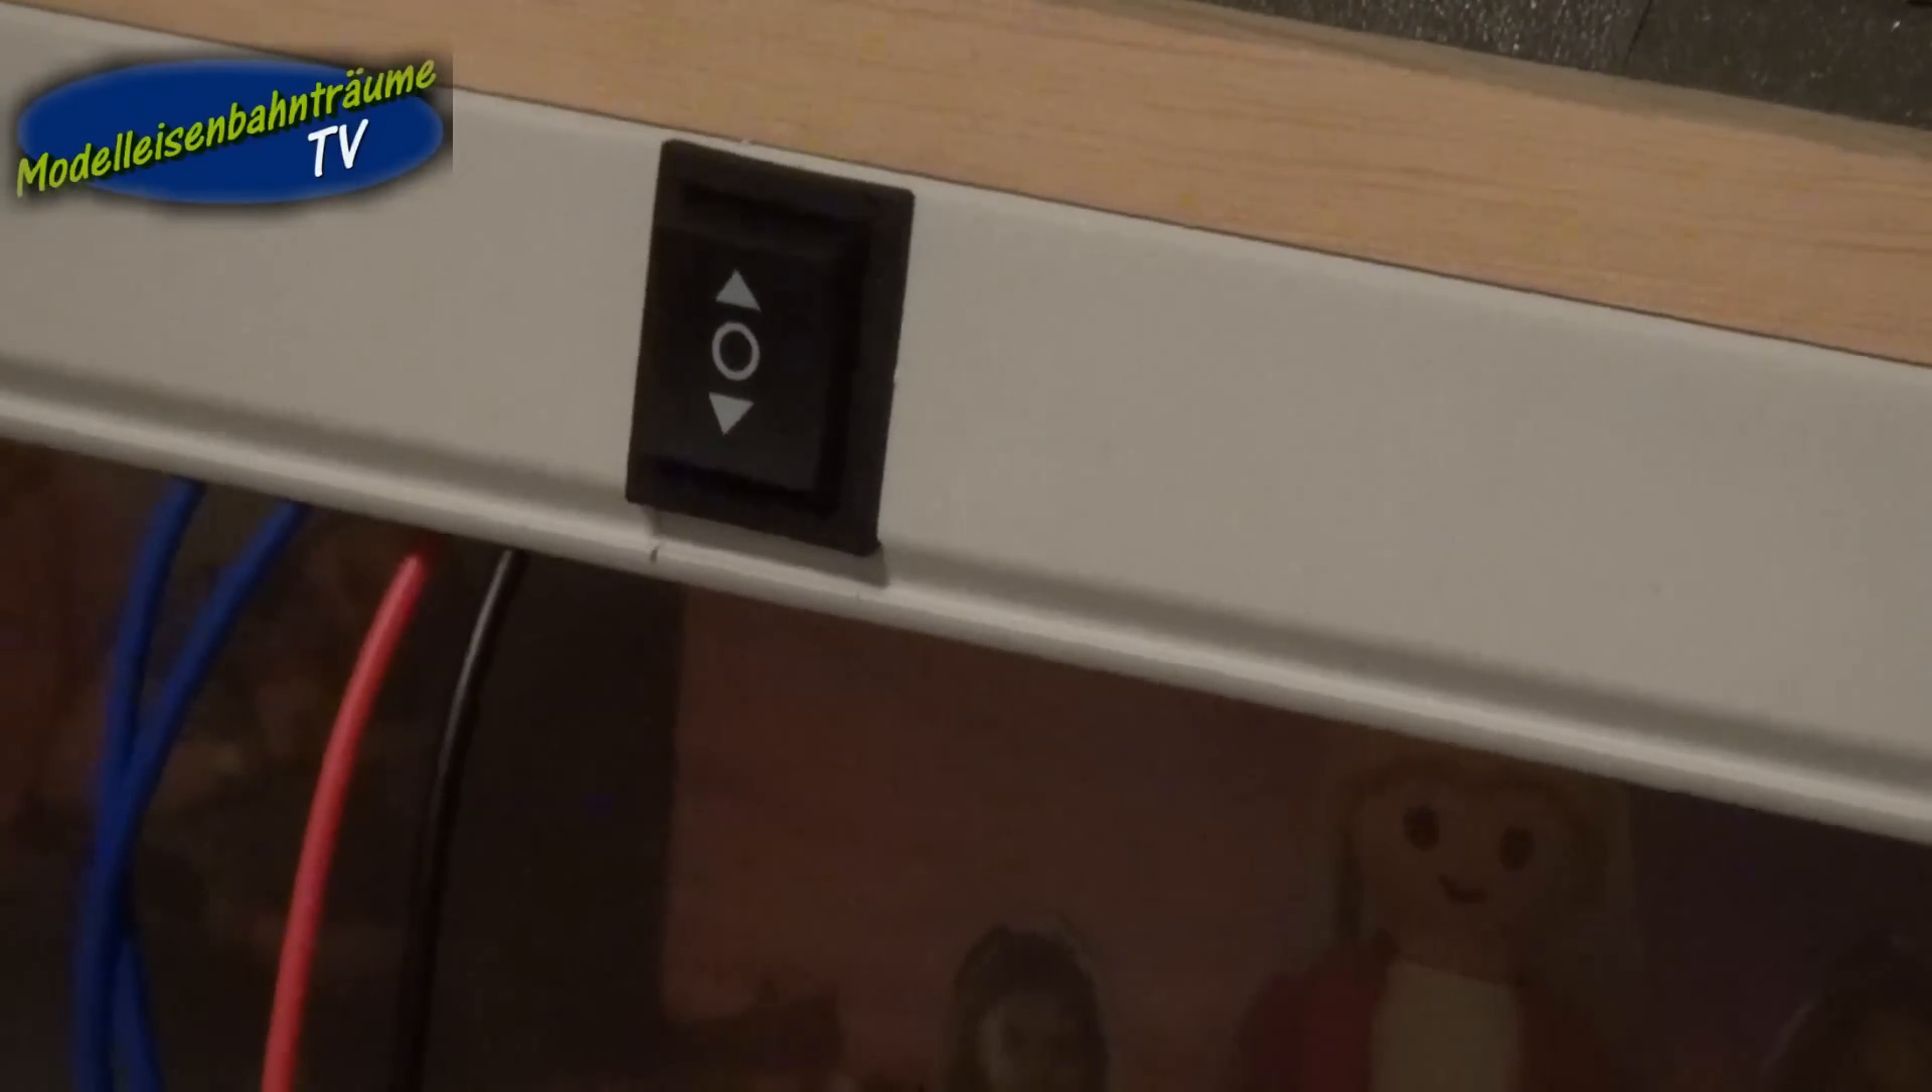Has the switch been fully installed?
Yes.